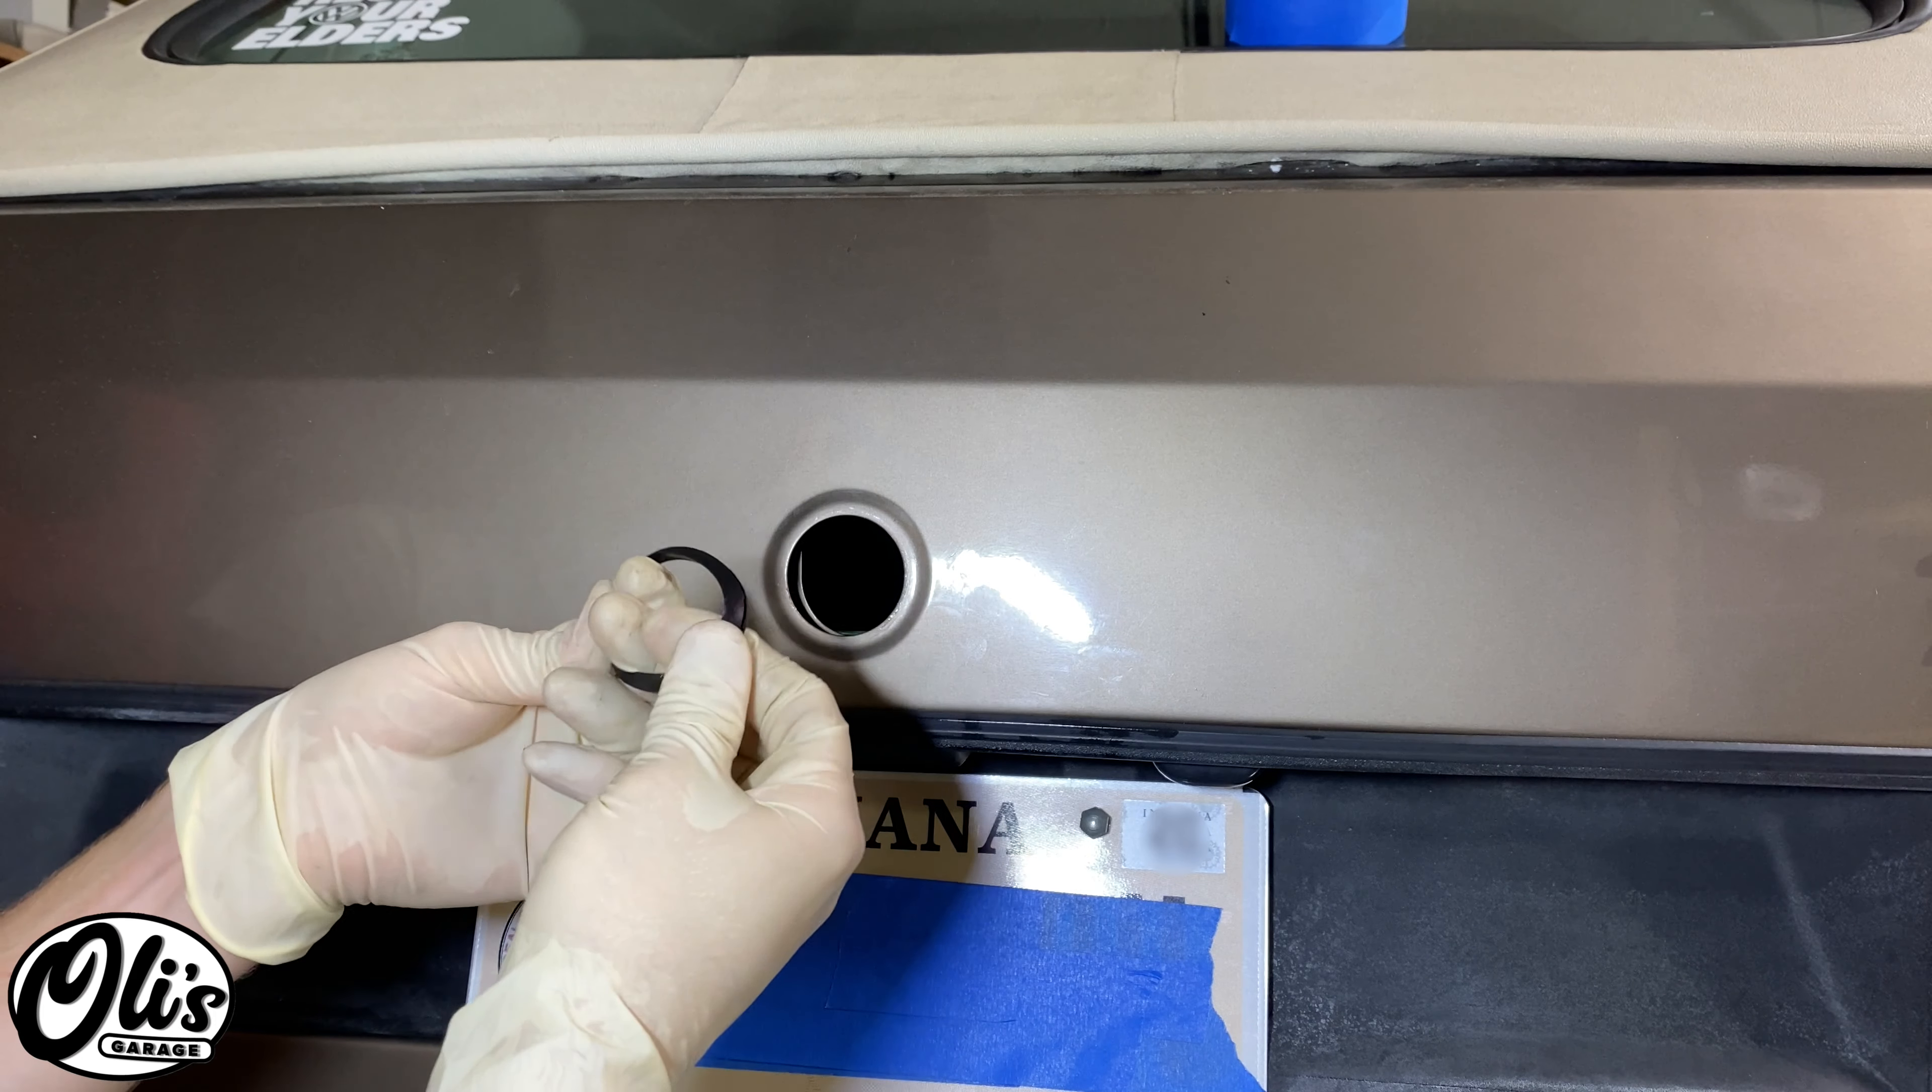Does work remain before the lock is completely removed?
No.